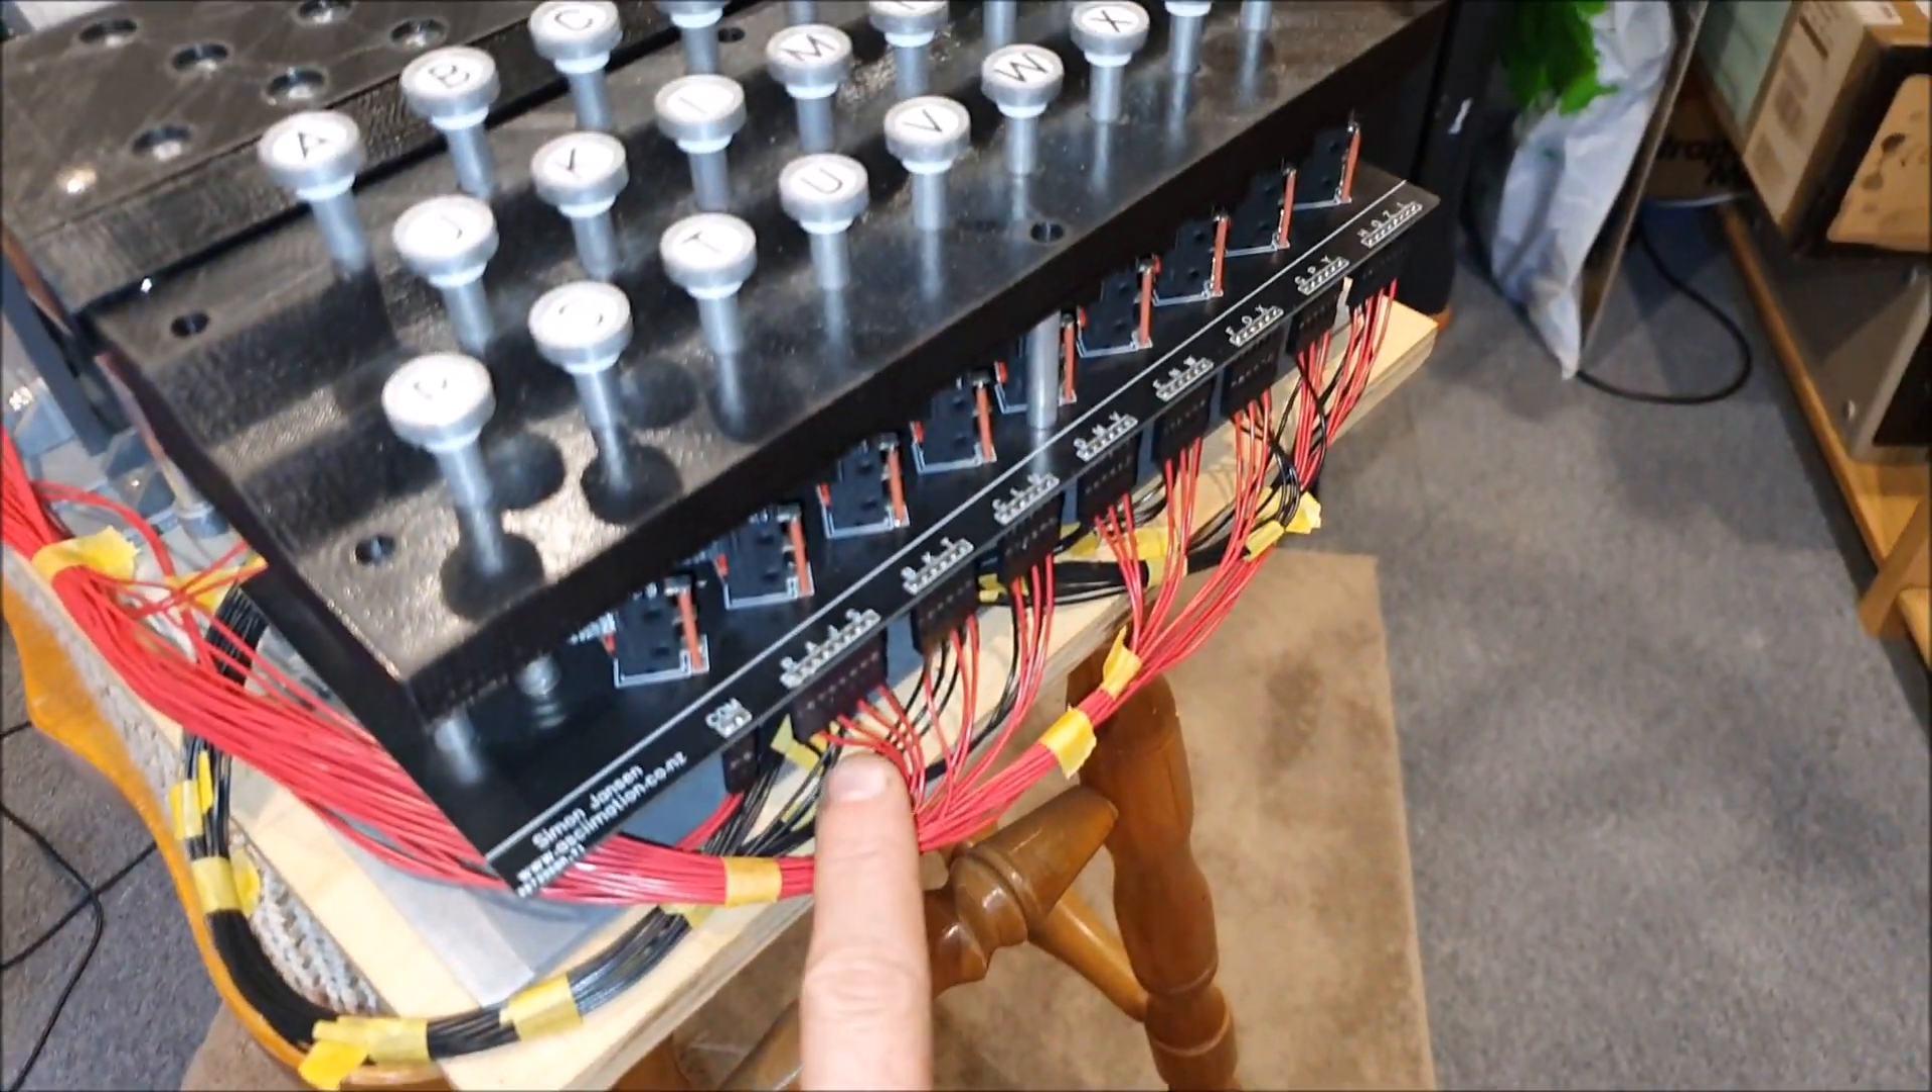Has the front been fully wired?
Yes.